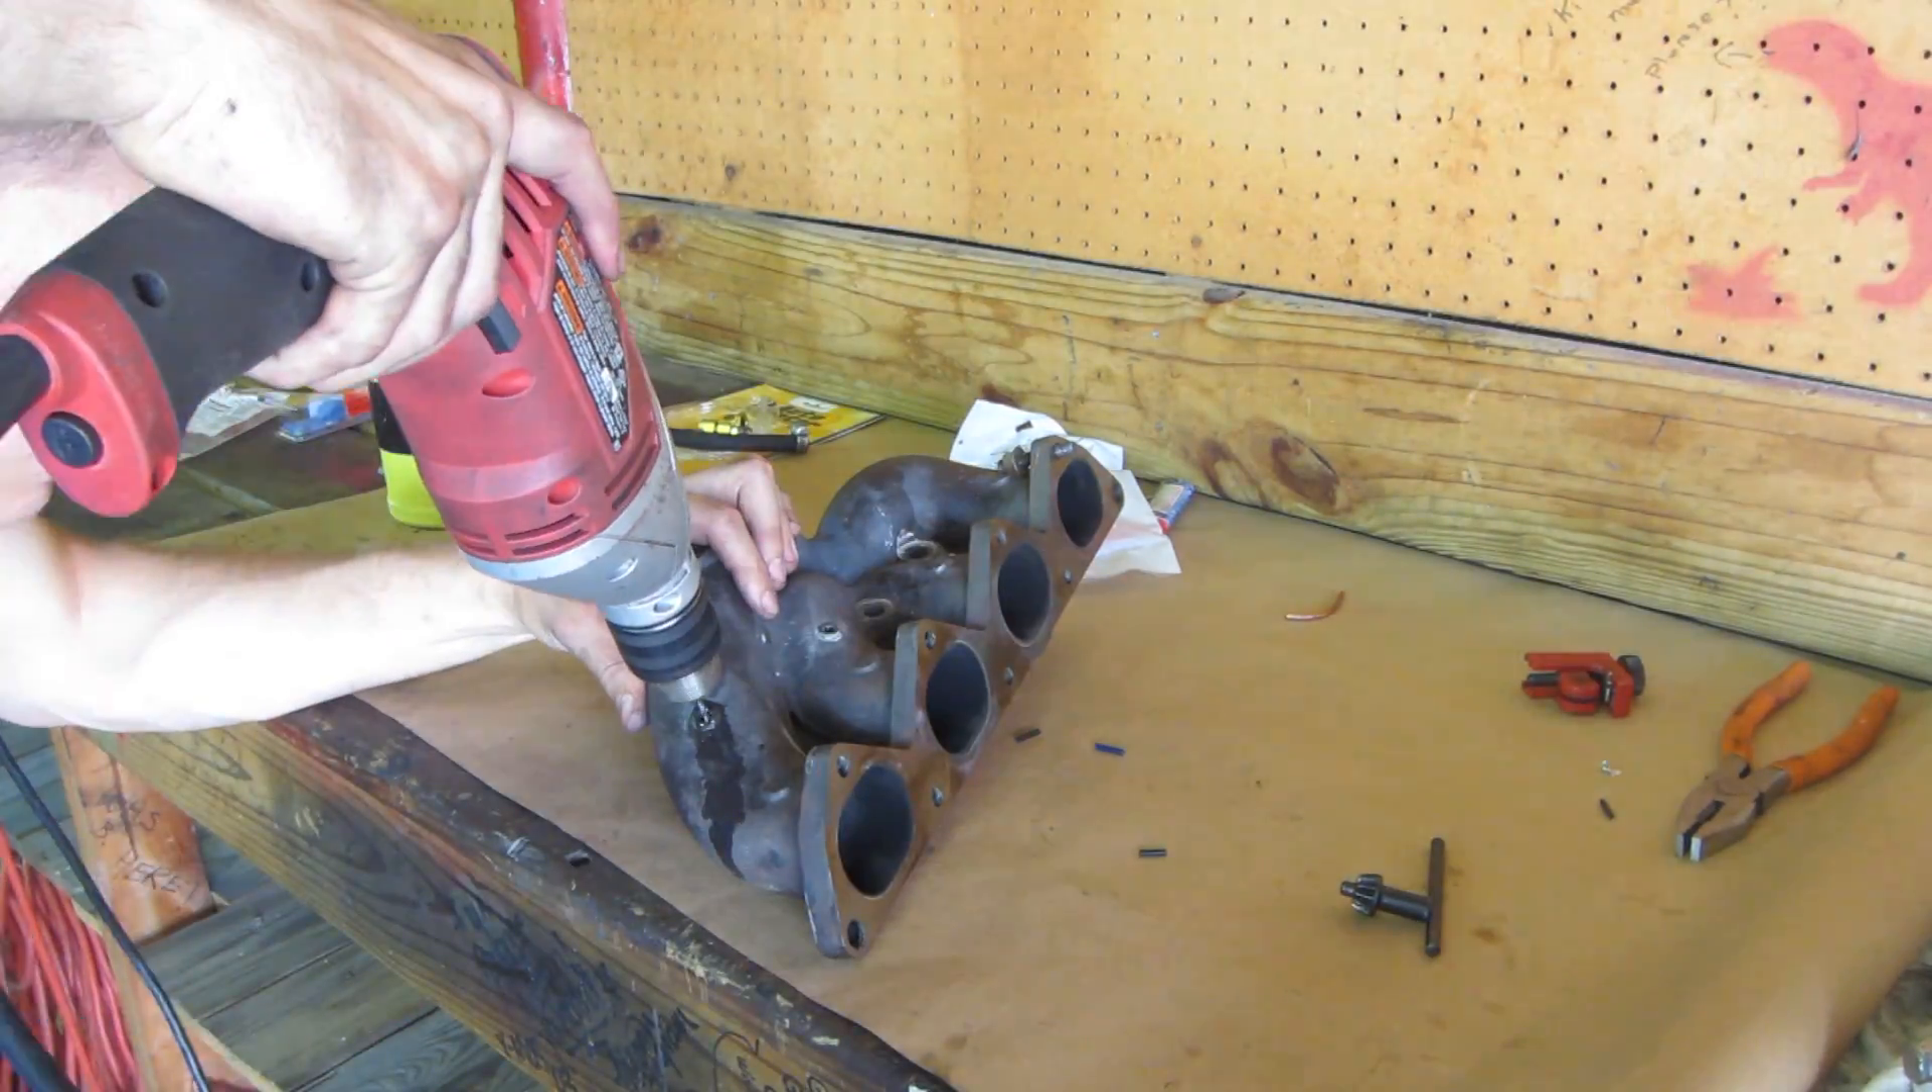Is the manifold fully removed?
Yes.